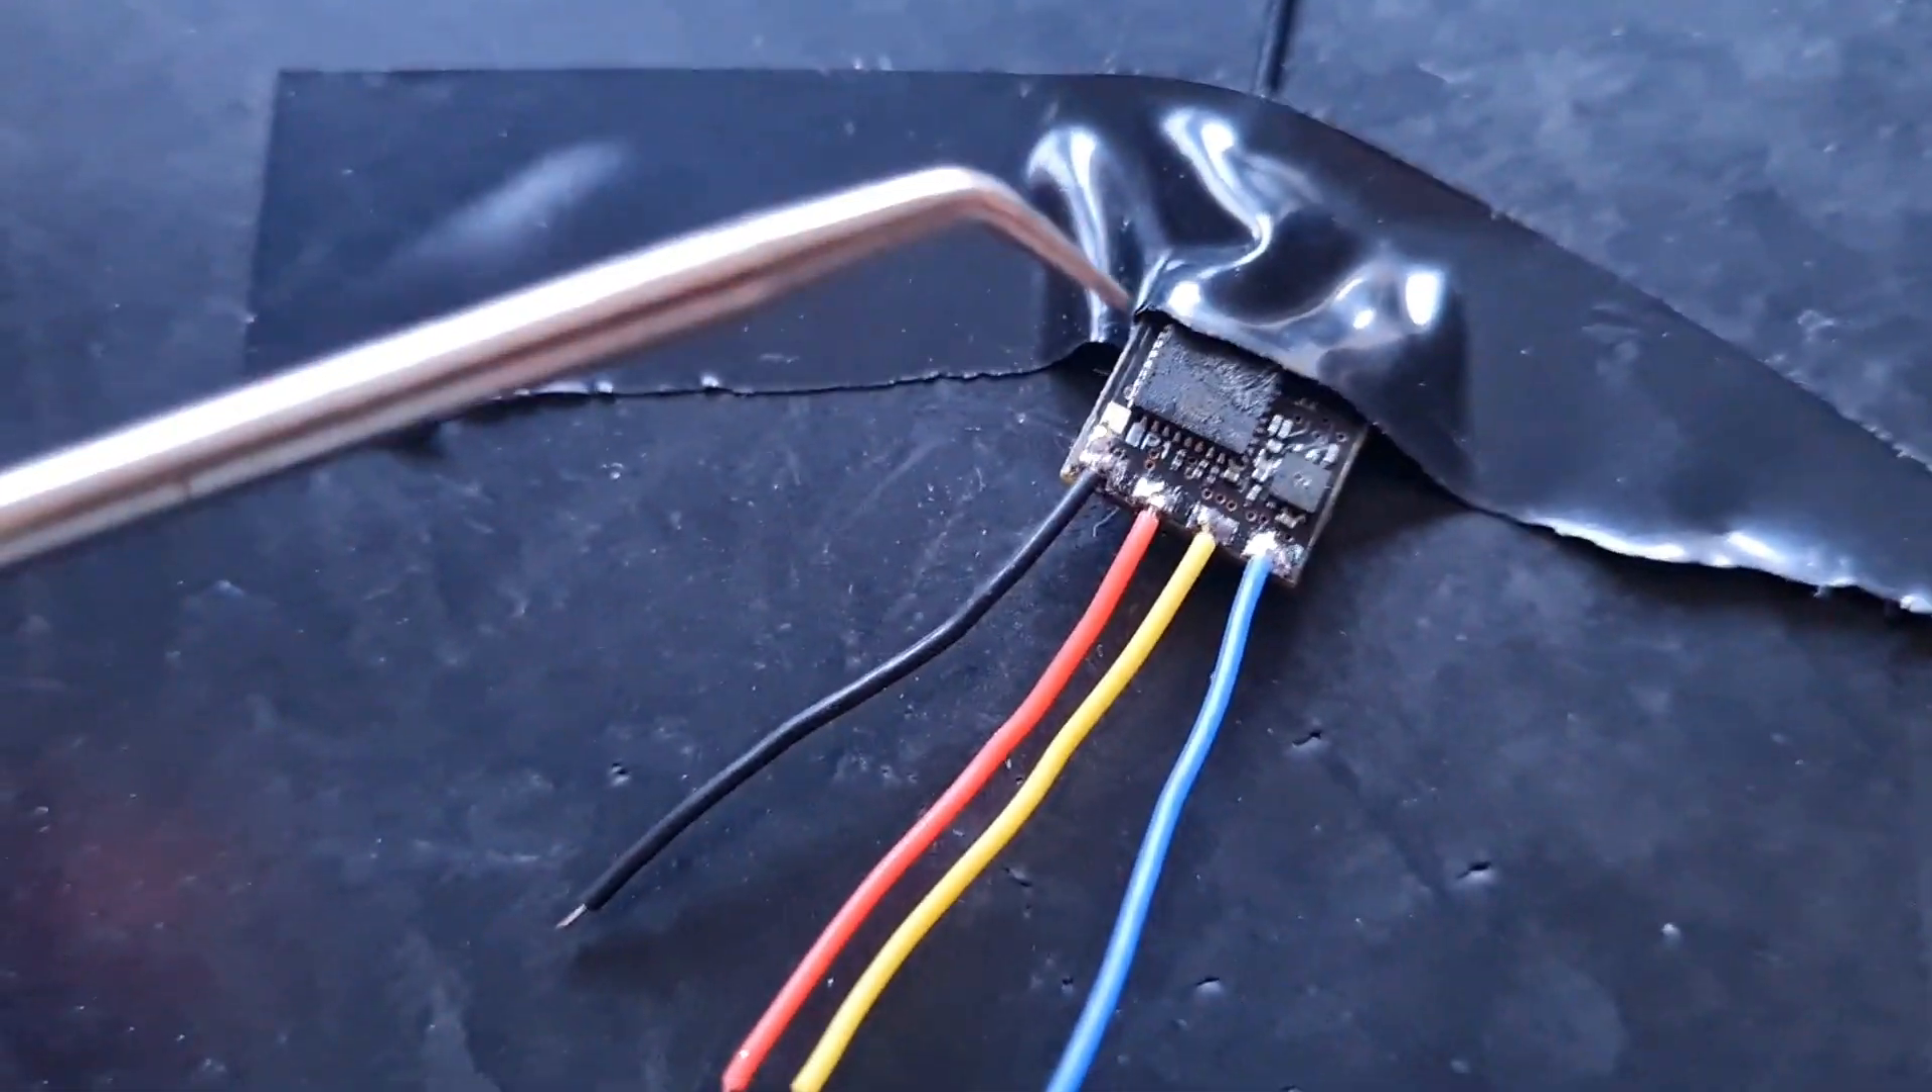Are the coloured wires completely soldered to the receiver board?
Yes.